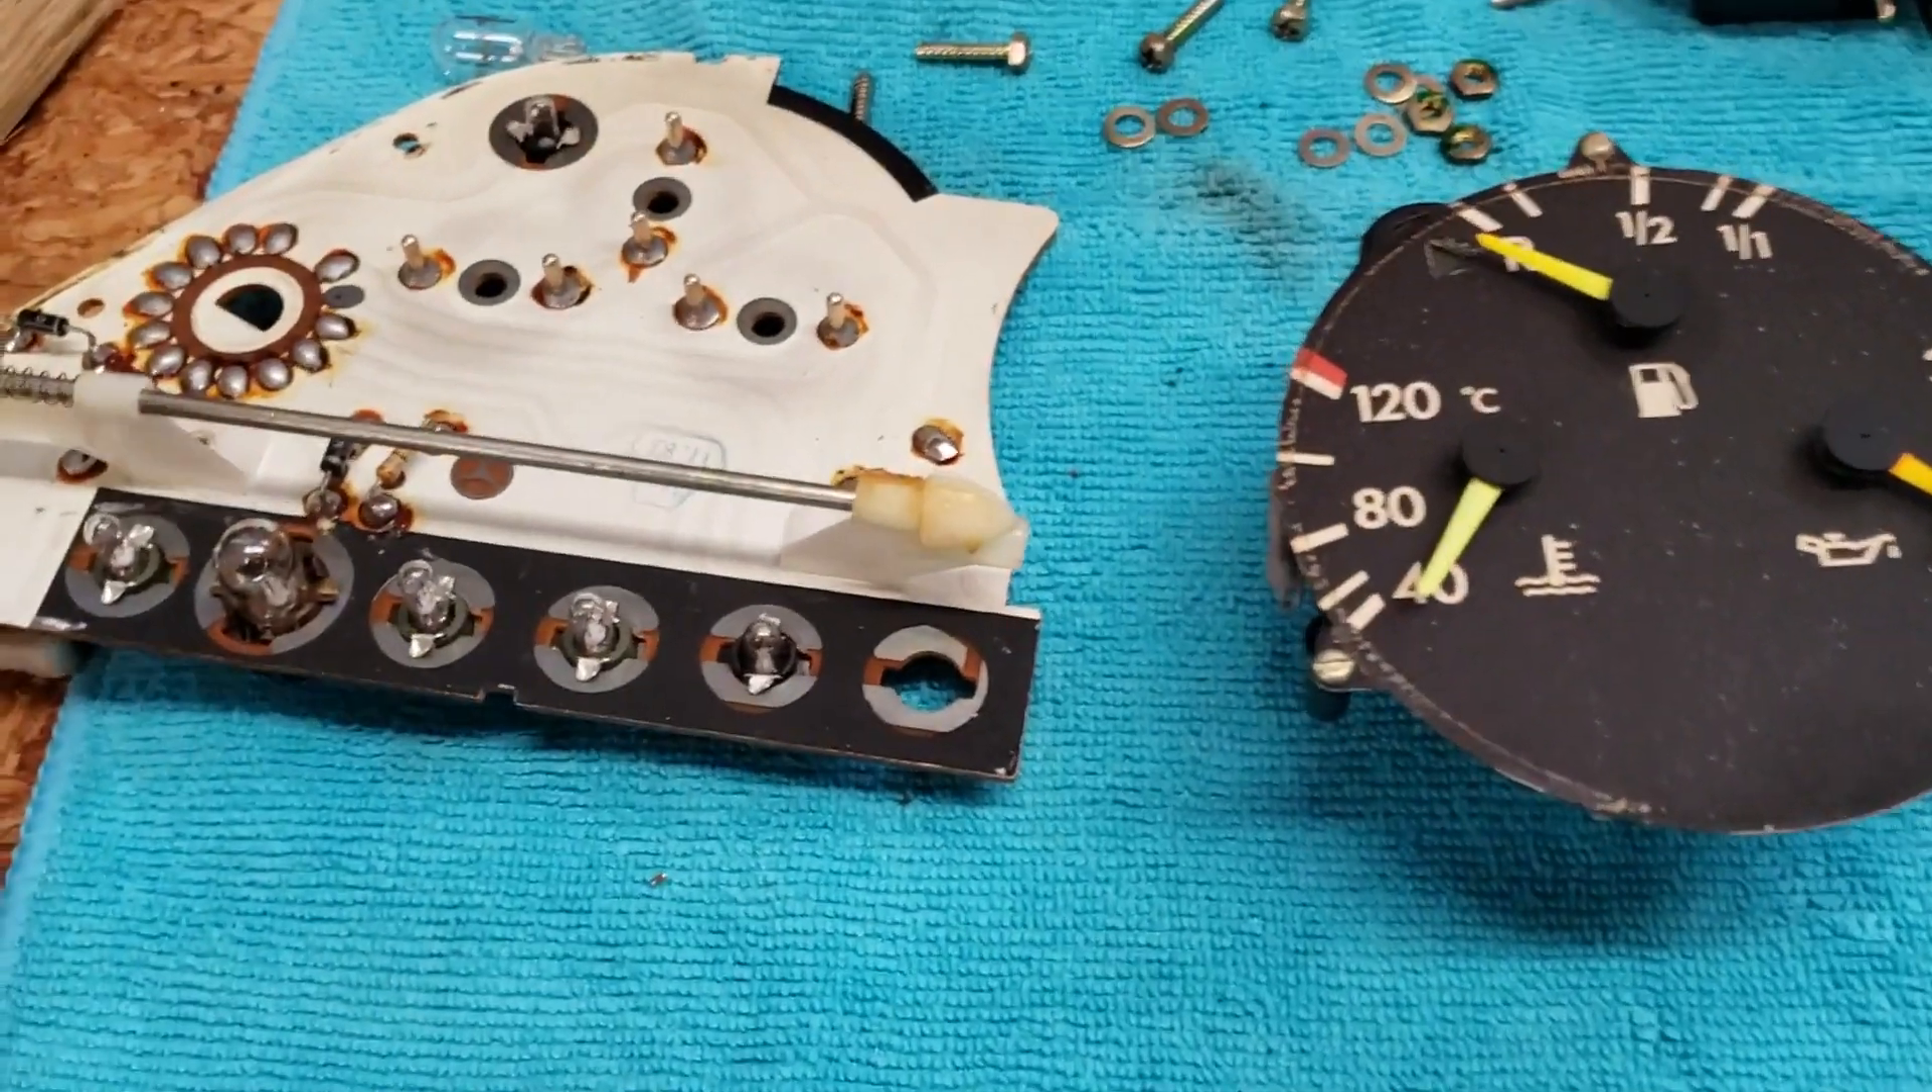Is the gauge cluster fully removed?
Yes.